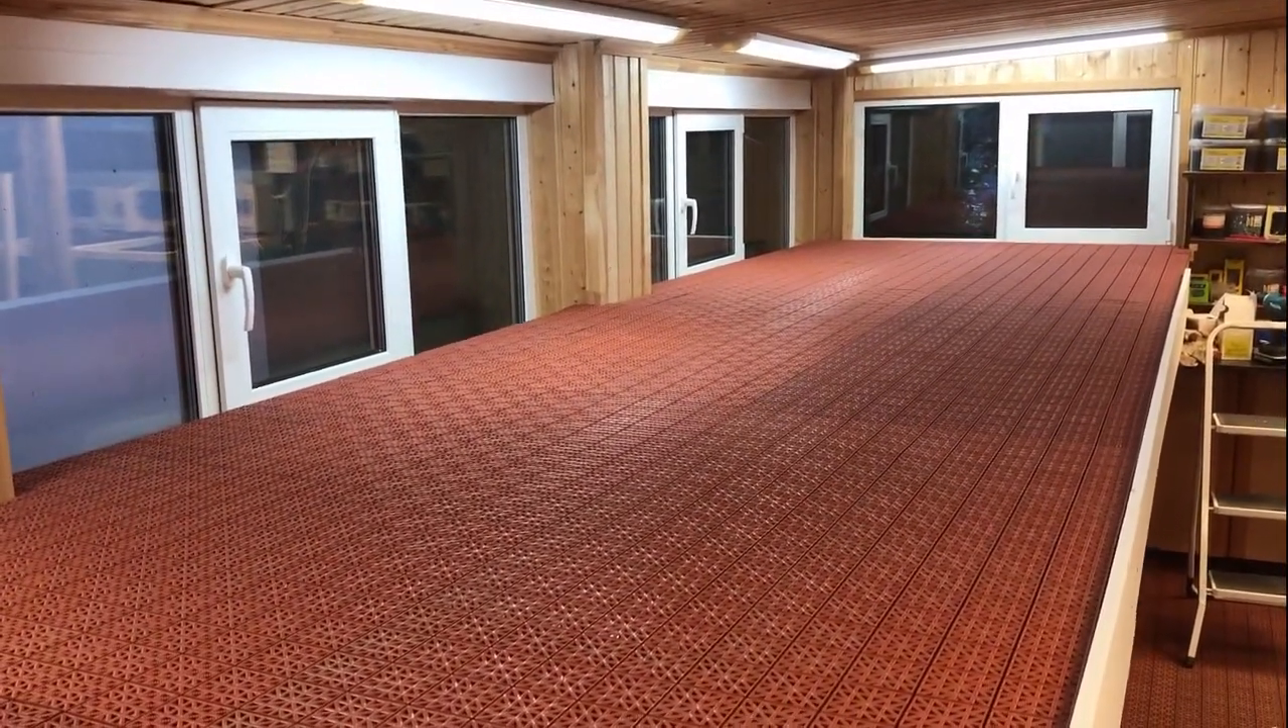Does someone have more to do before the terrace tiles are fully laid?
No.